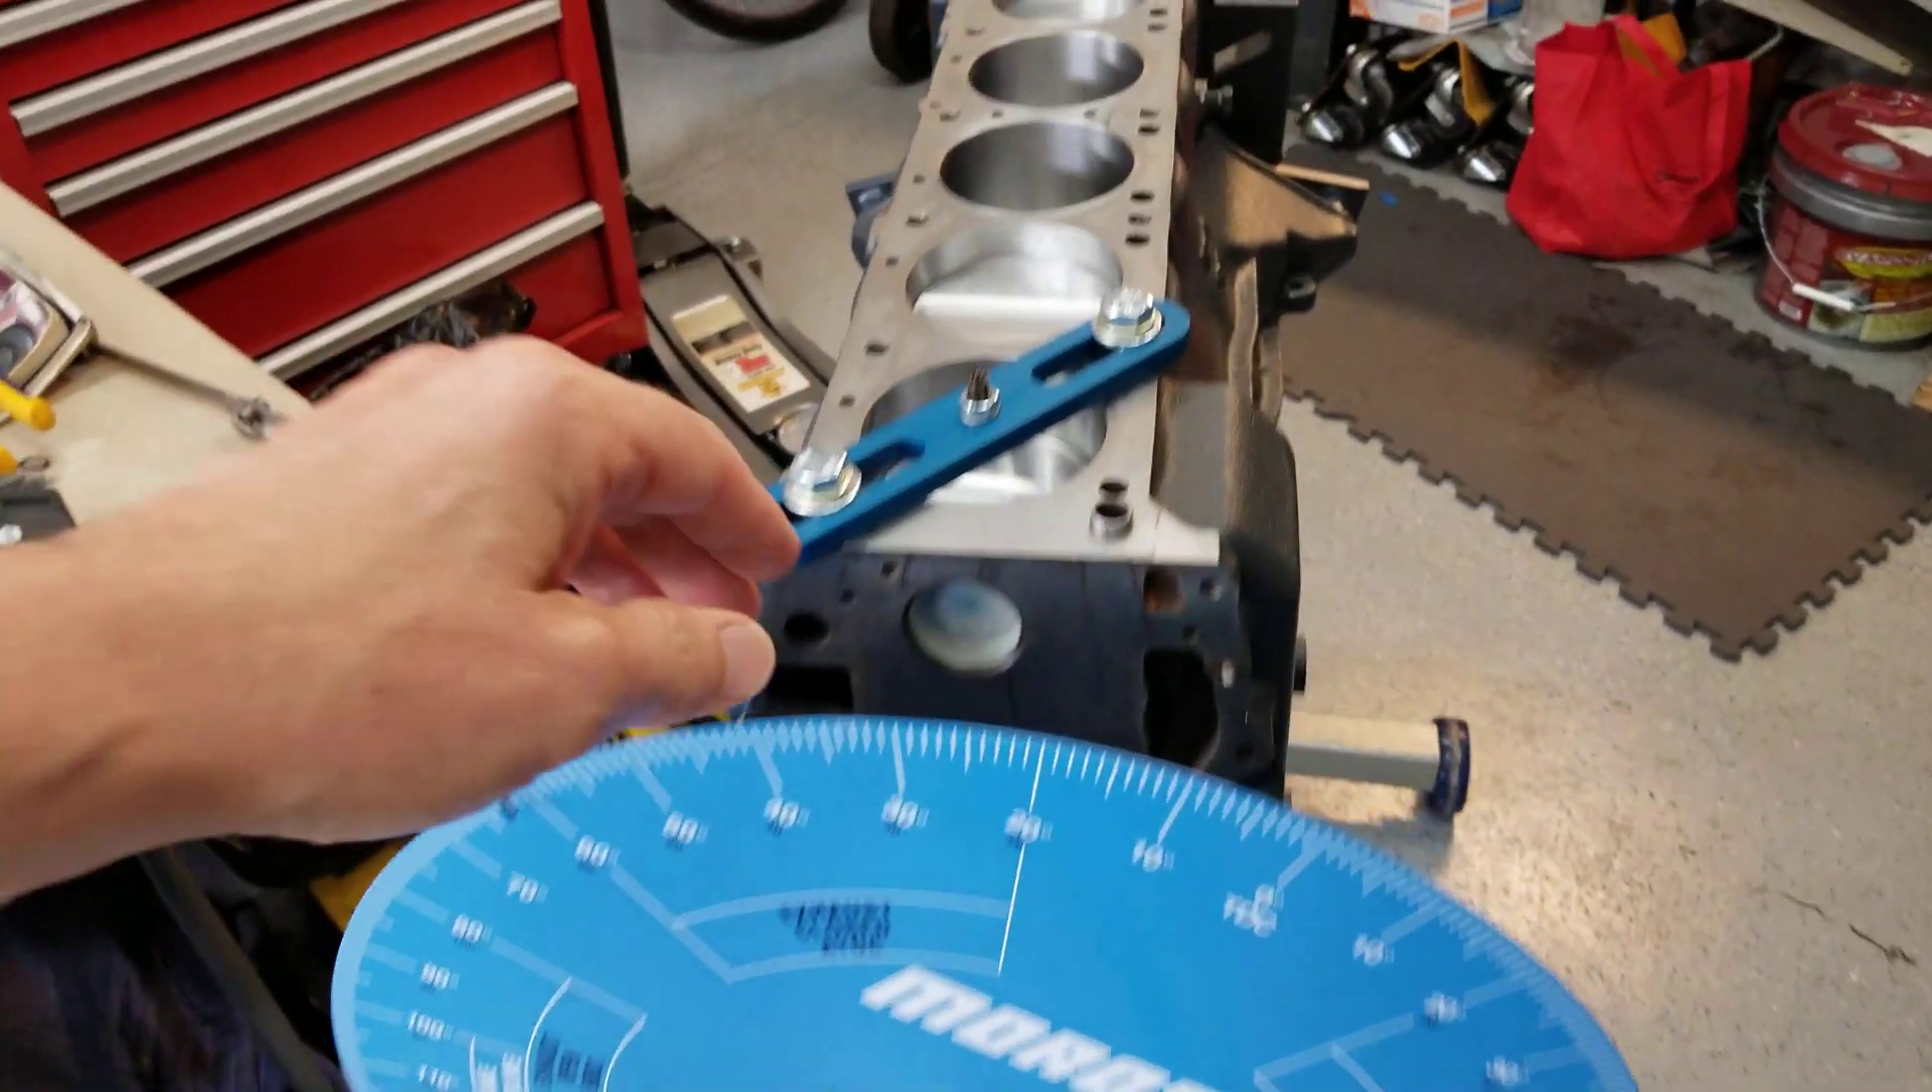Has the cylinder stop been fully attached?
Yes.